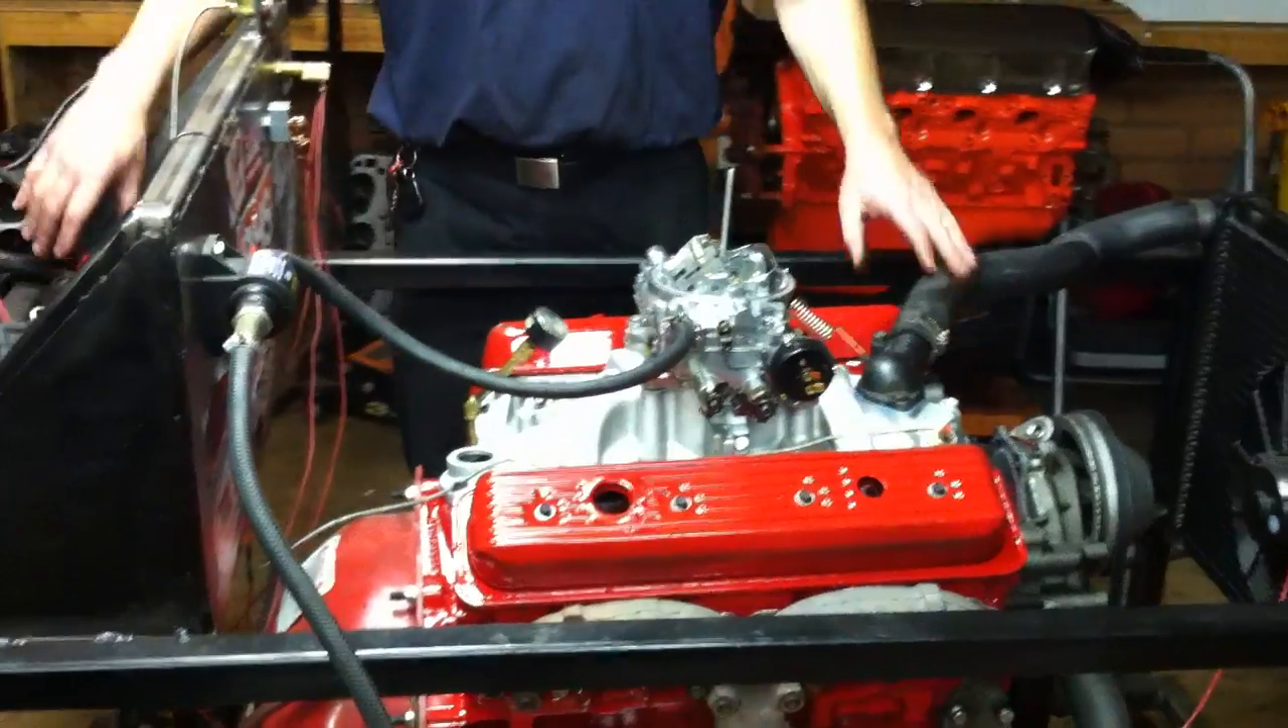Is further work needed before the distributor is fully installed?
Yes.